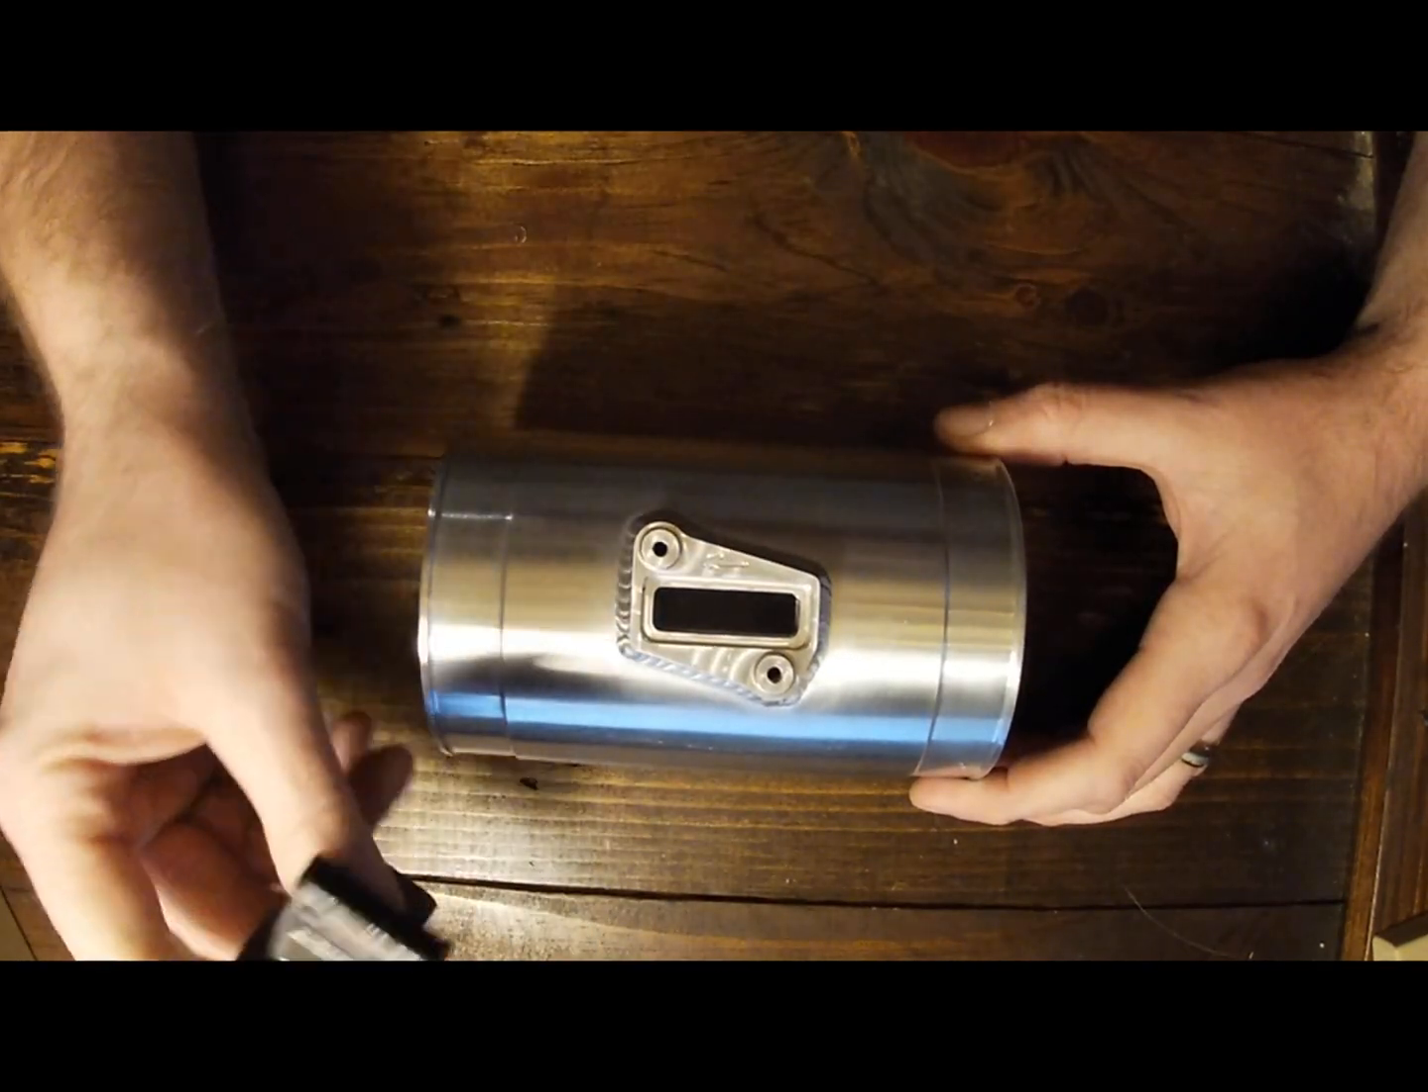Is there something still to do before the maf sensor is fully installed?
Yes.